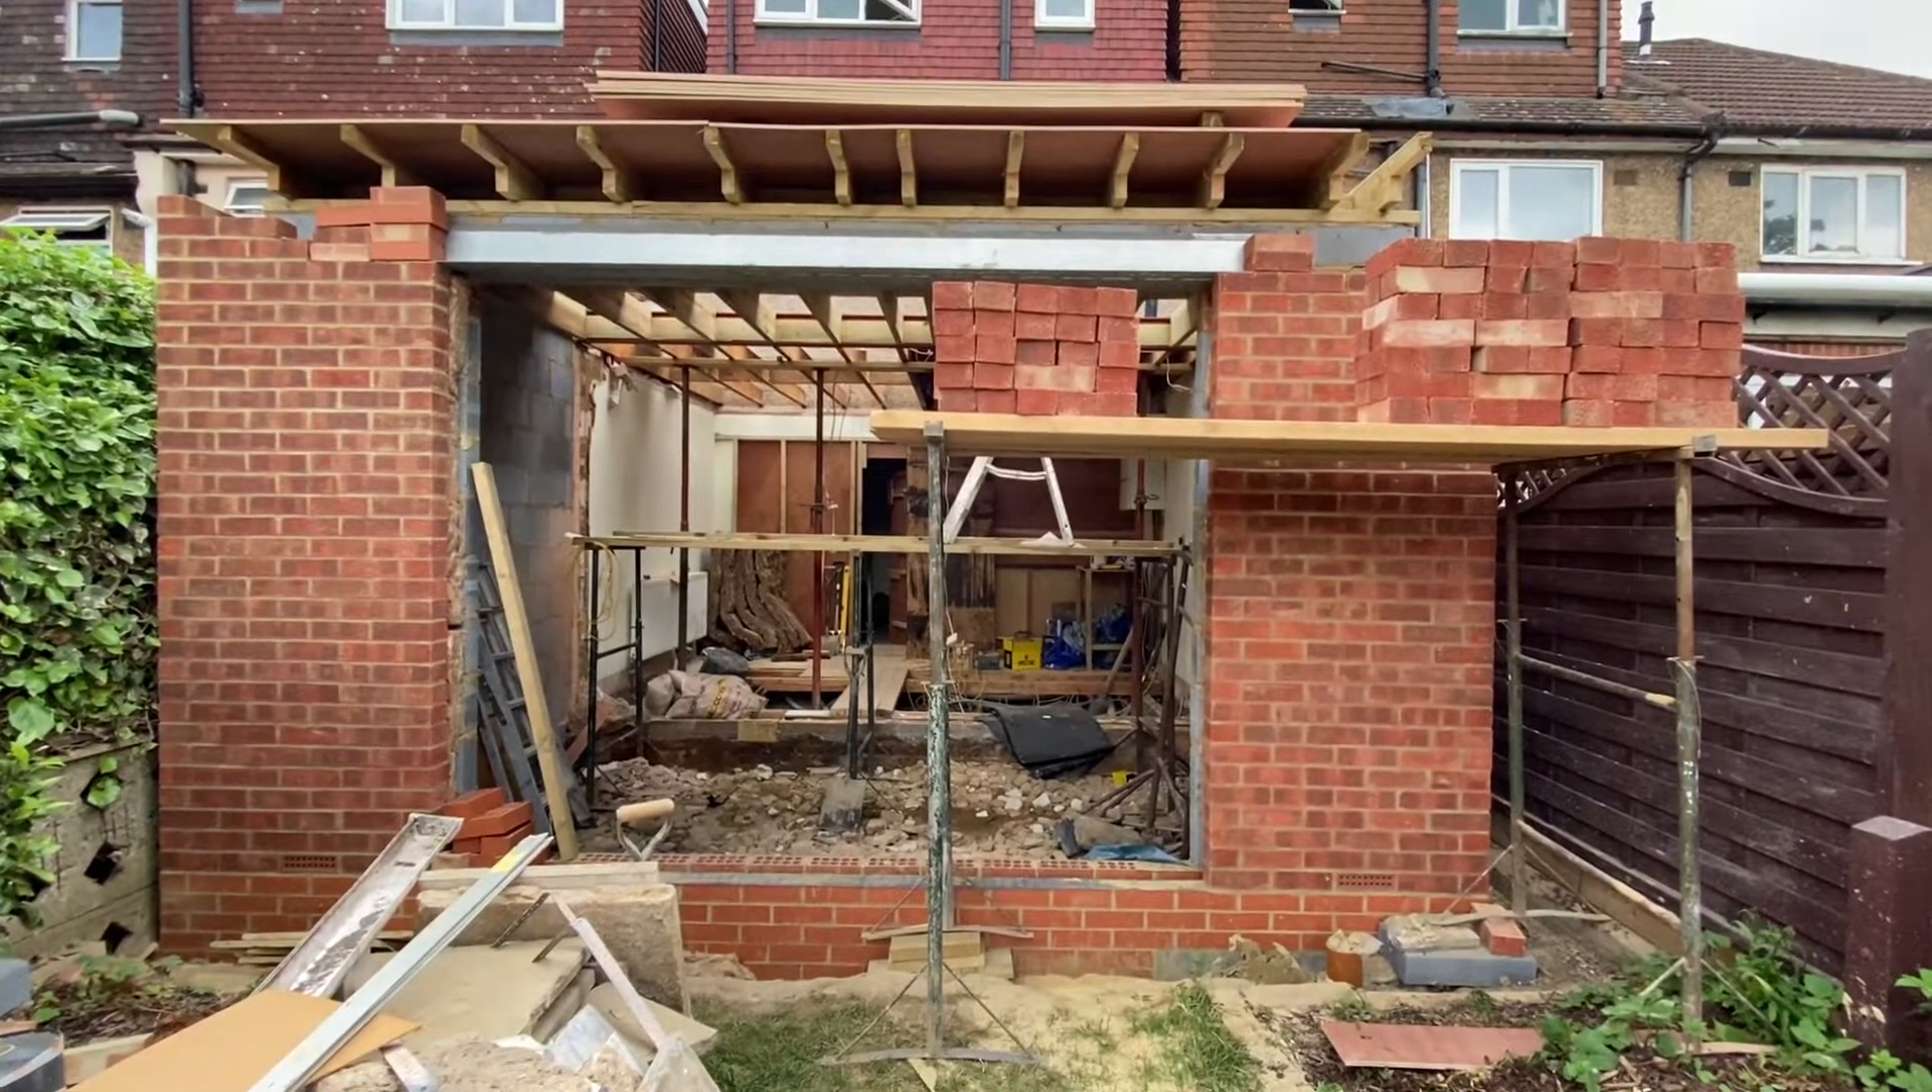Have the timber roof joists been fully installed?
Yes.